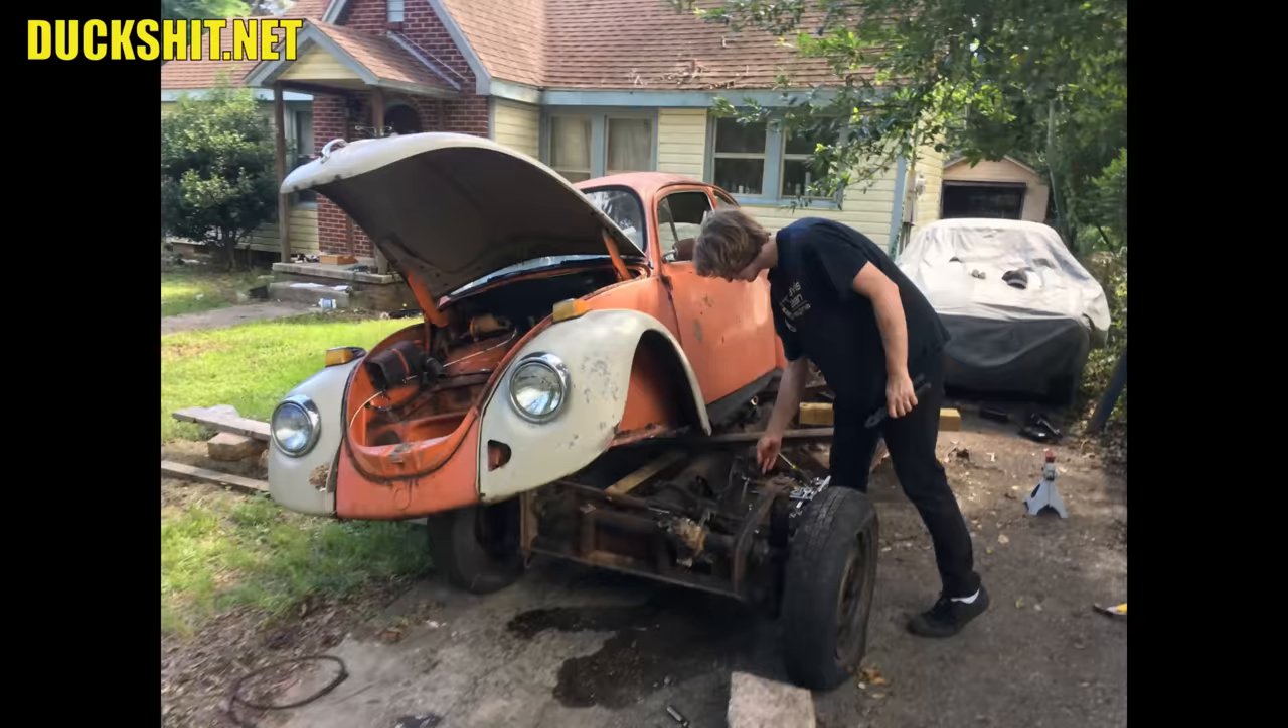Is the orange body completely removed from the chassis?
No.